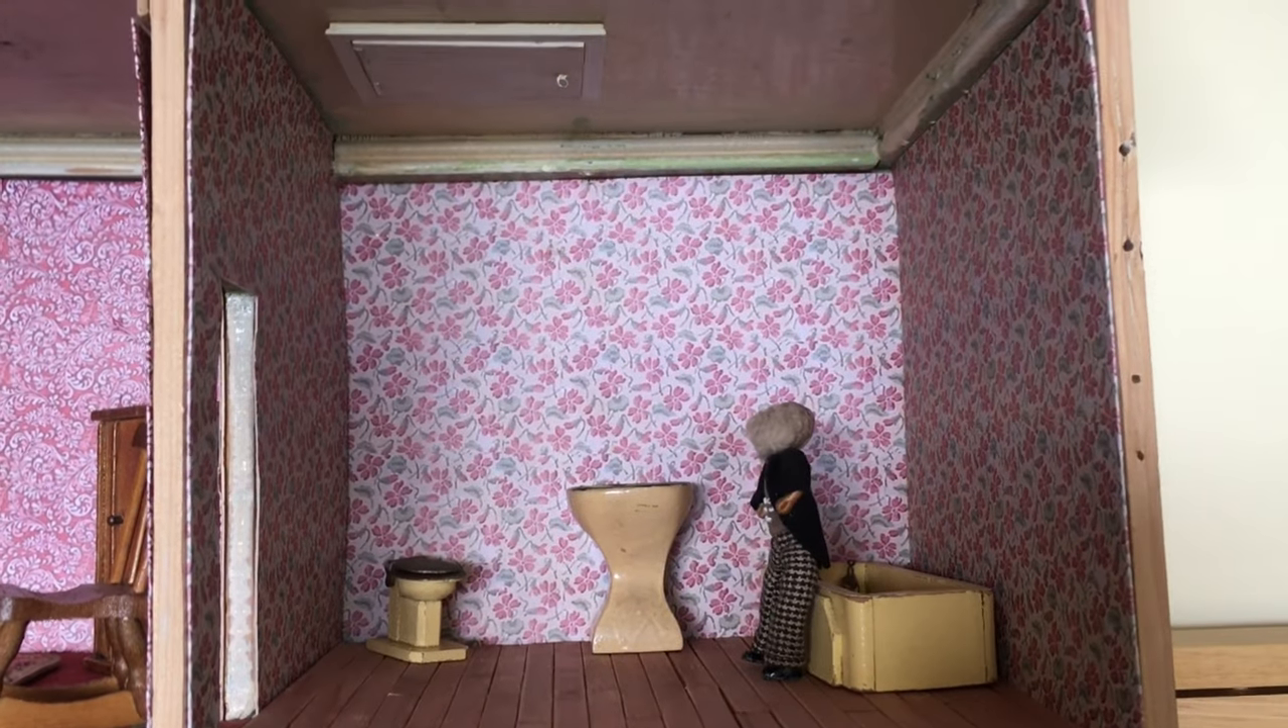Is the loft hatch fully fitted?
Yes.